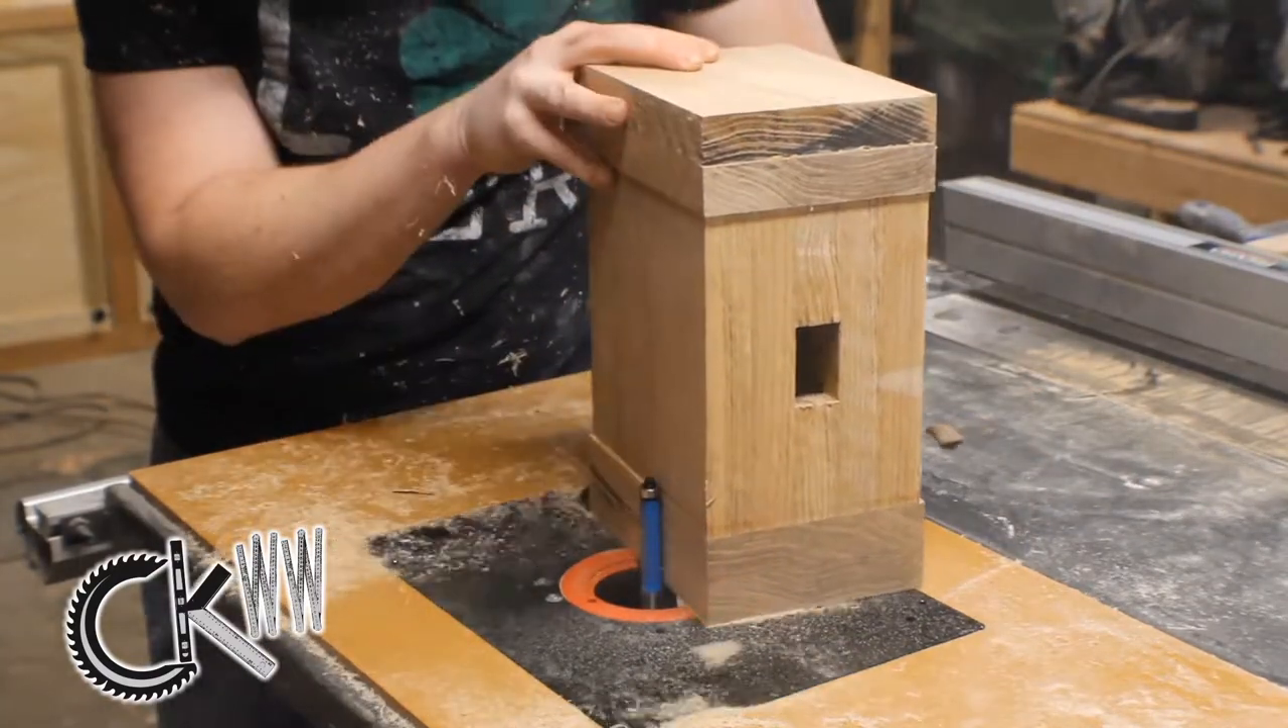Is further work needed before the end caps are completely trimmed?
Yes.